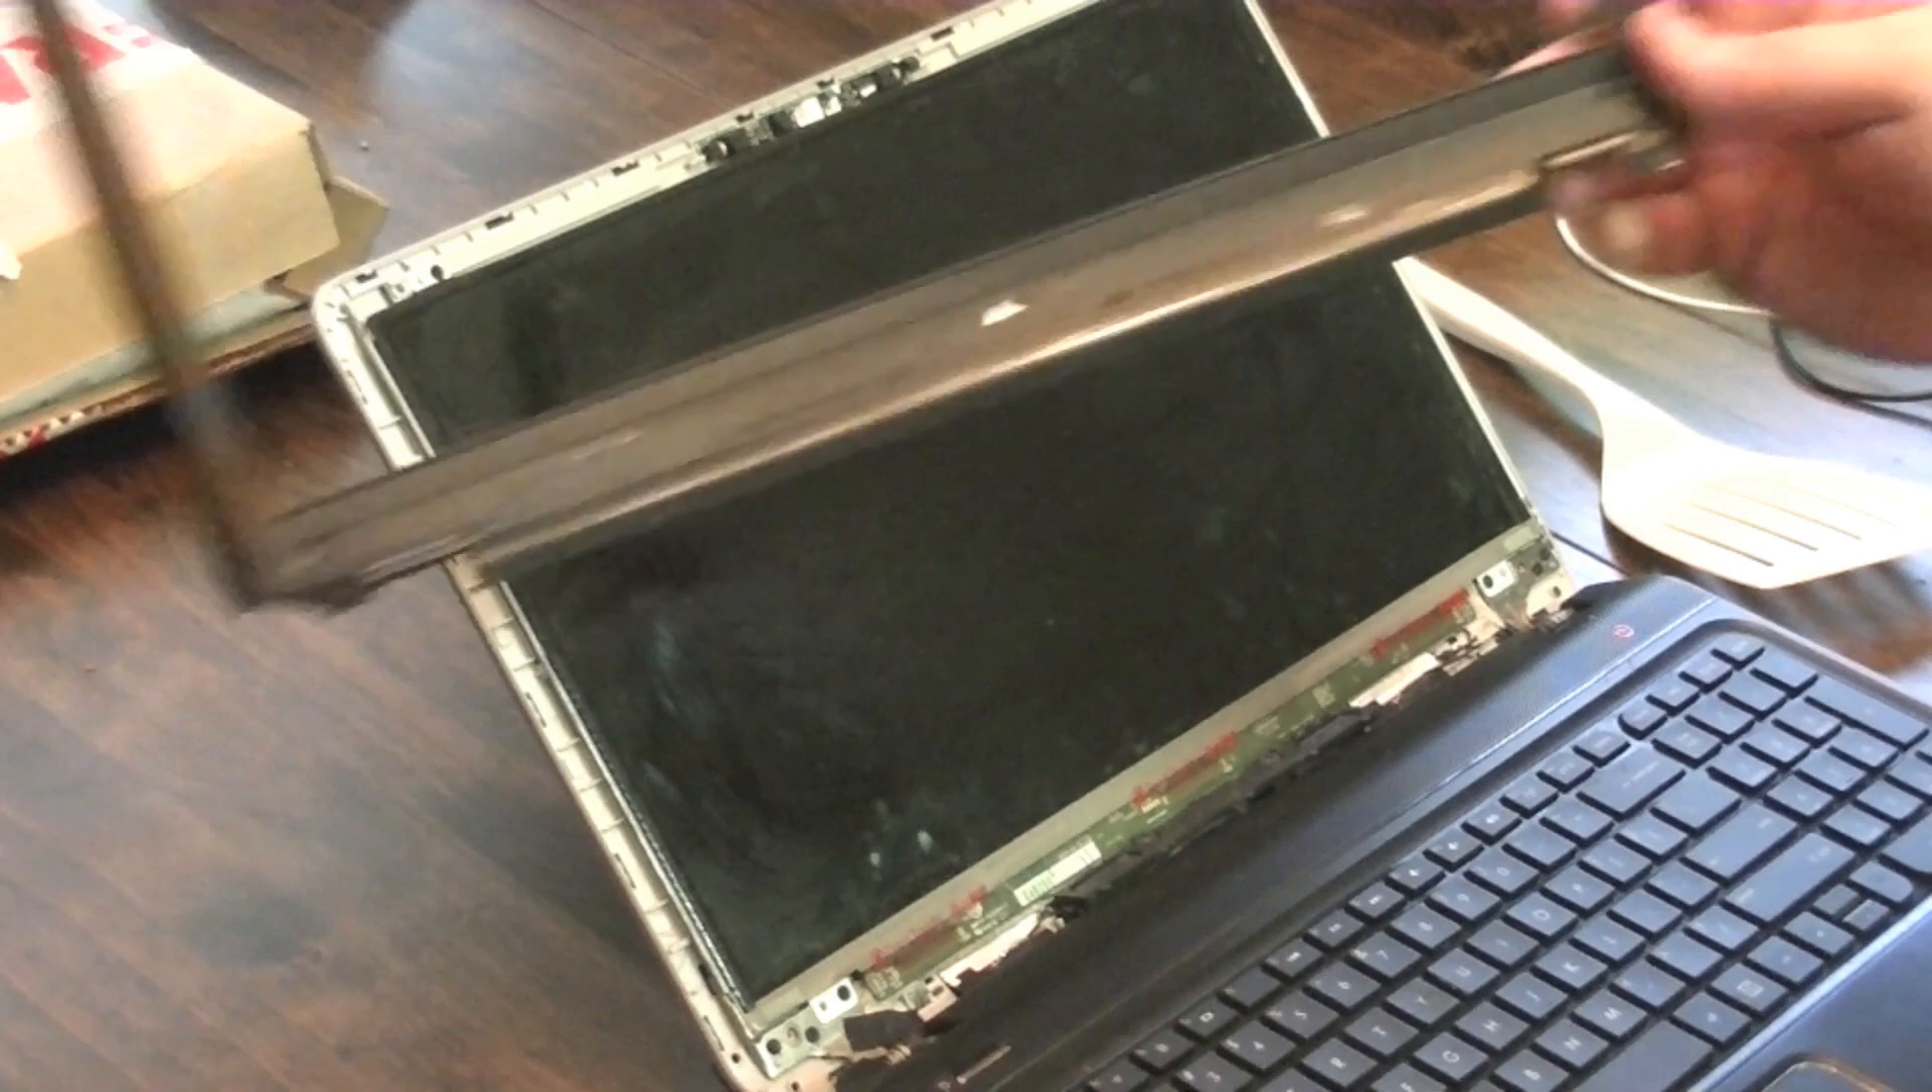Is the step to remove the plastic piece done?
Yes.